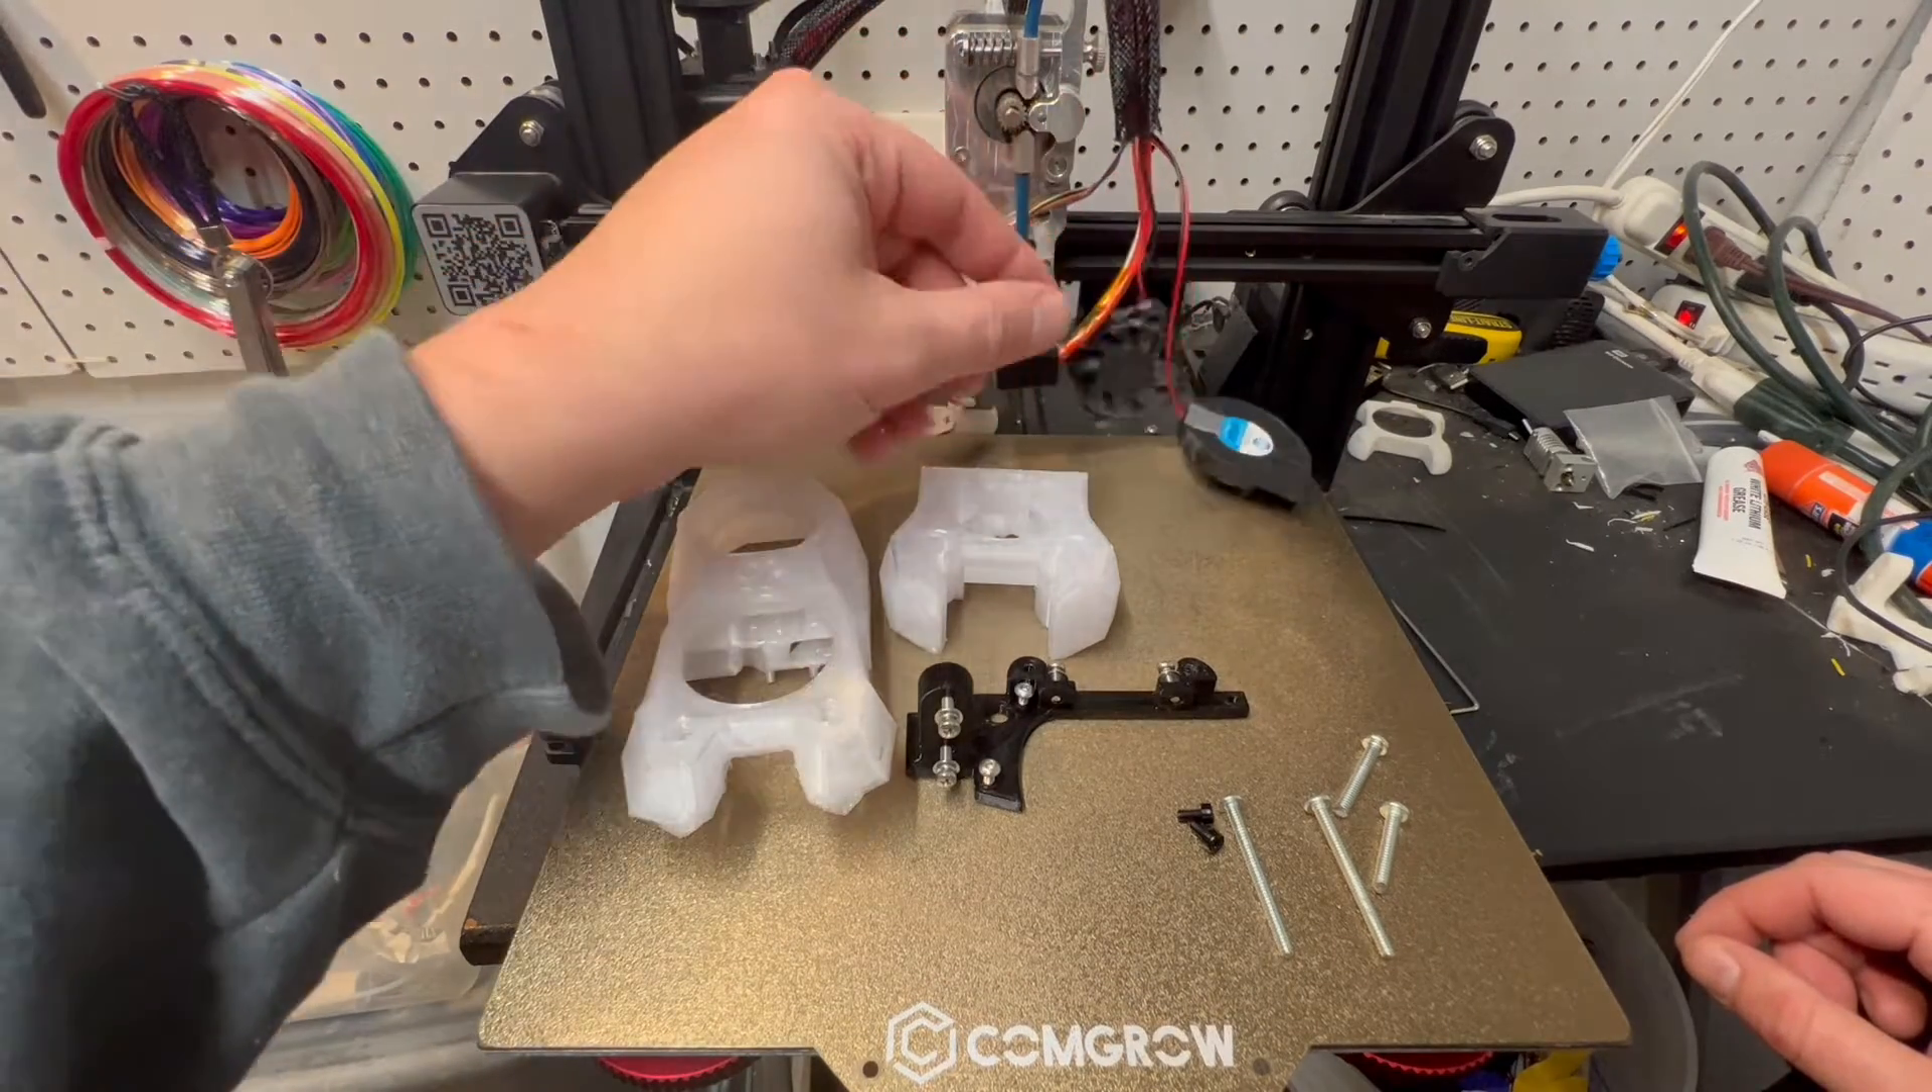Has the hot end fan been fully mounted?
No.